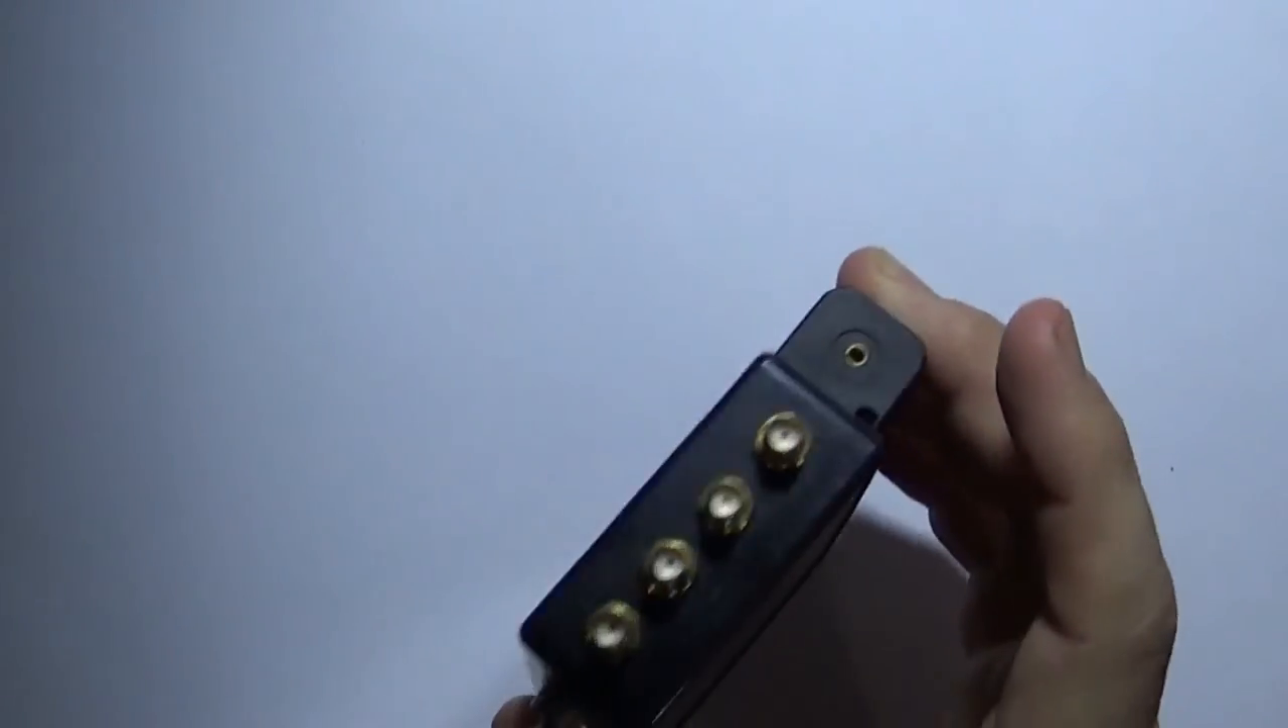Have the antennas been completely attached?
No.